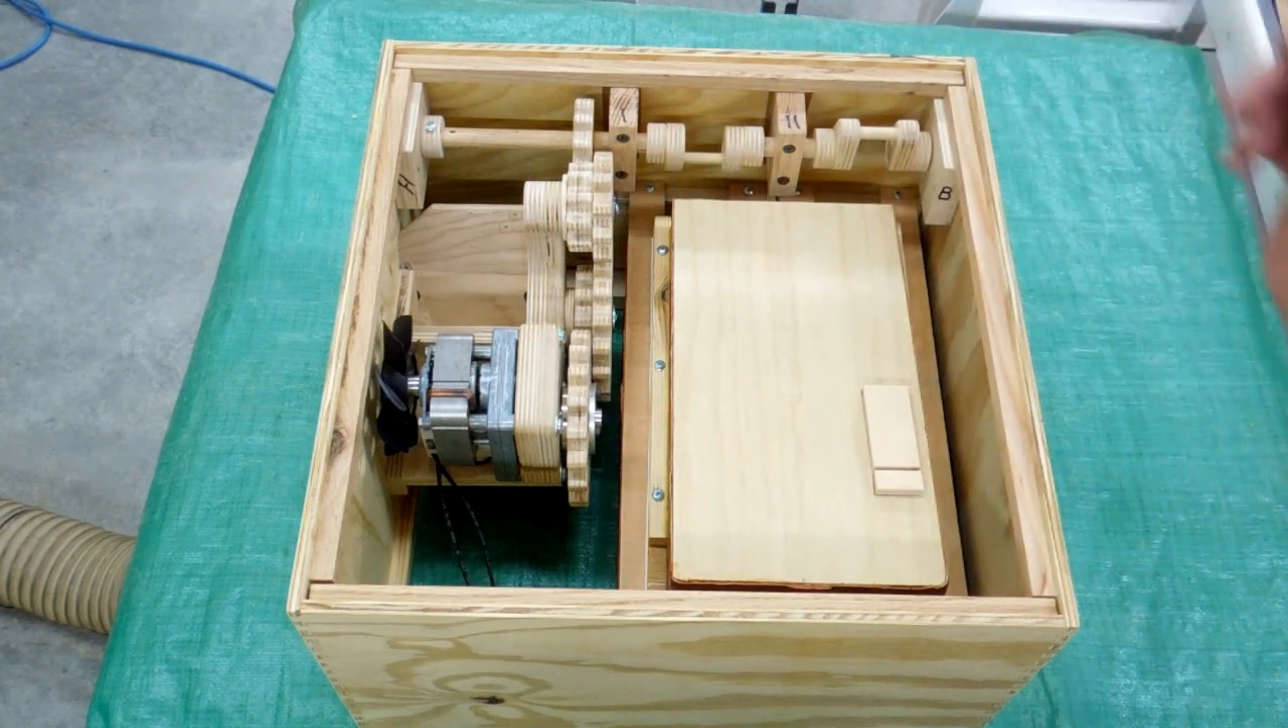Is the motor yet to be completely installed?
No.